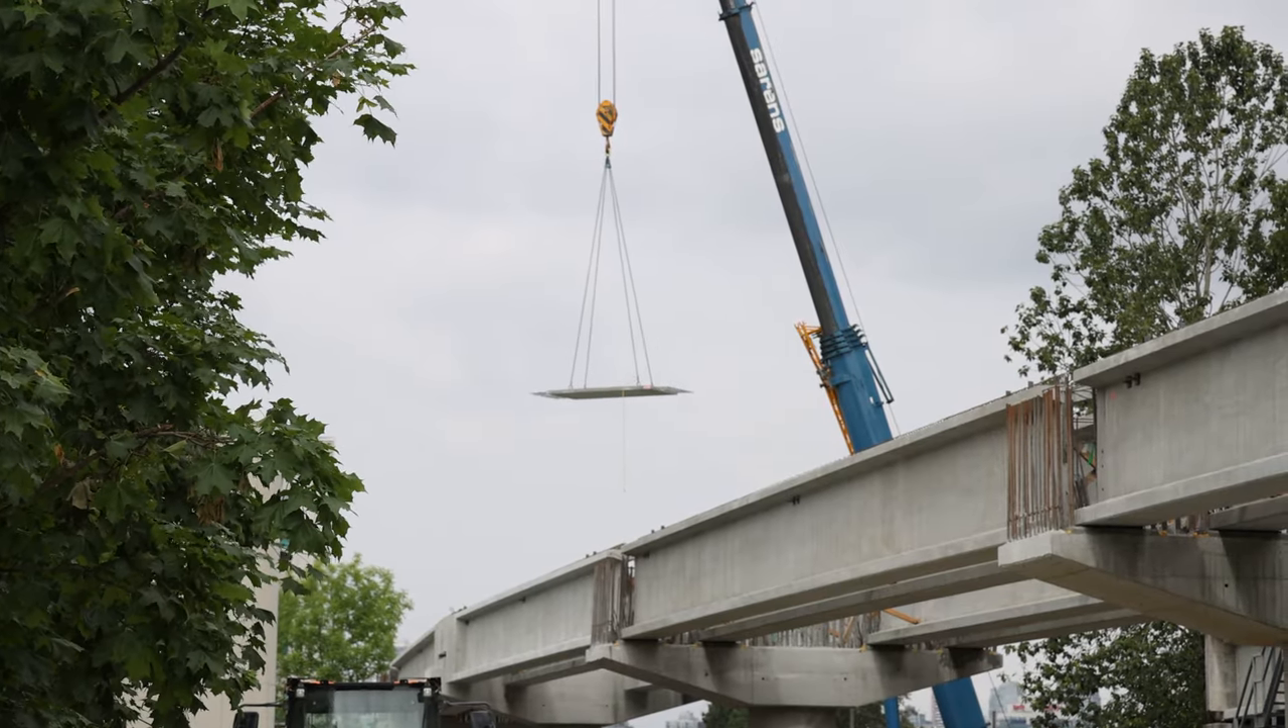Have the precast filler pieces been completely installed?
No.